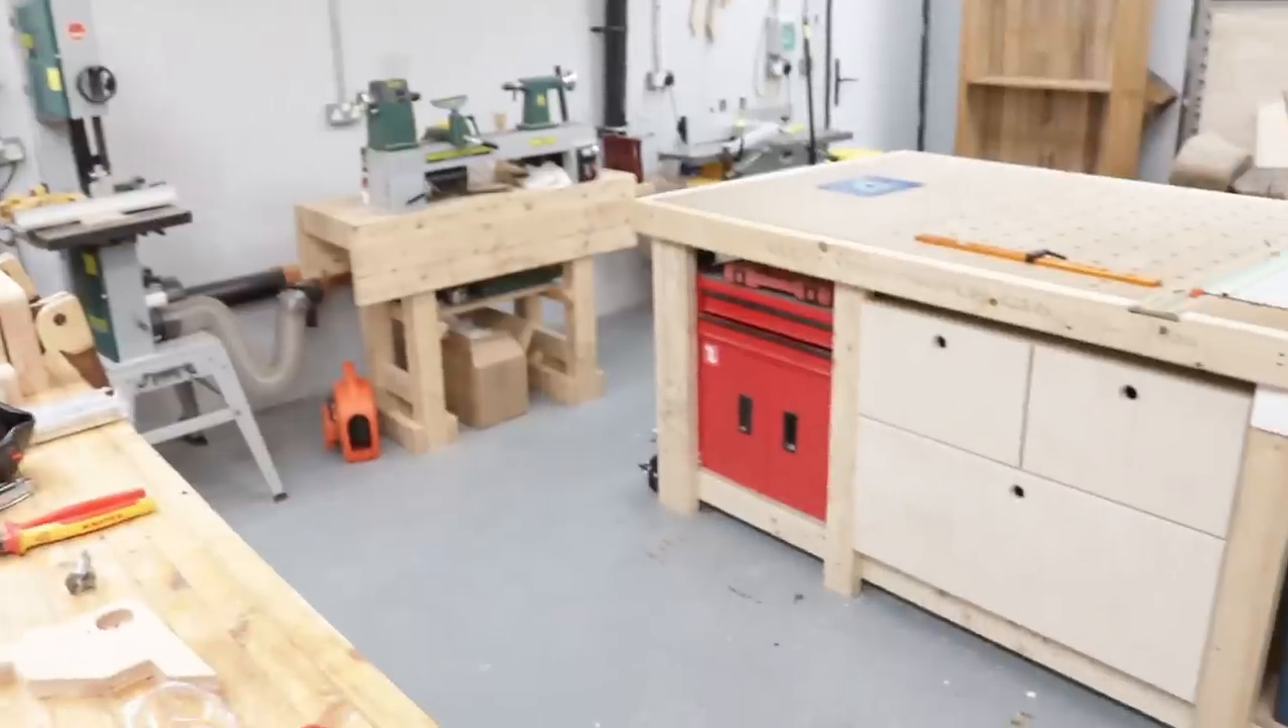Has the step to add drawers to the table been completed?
Yes.